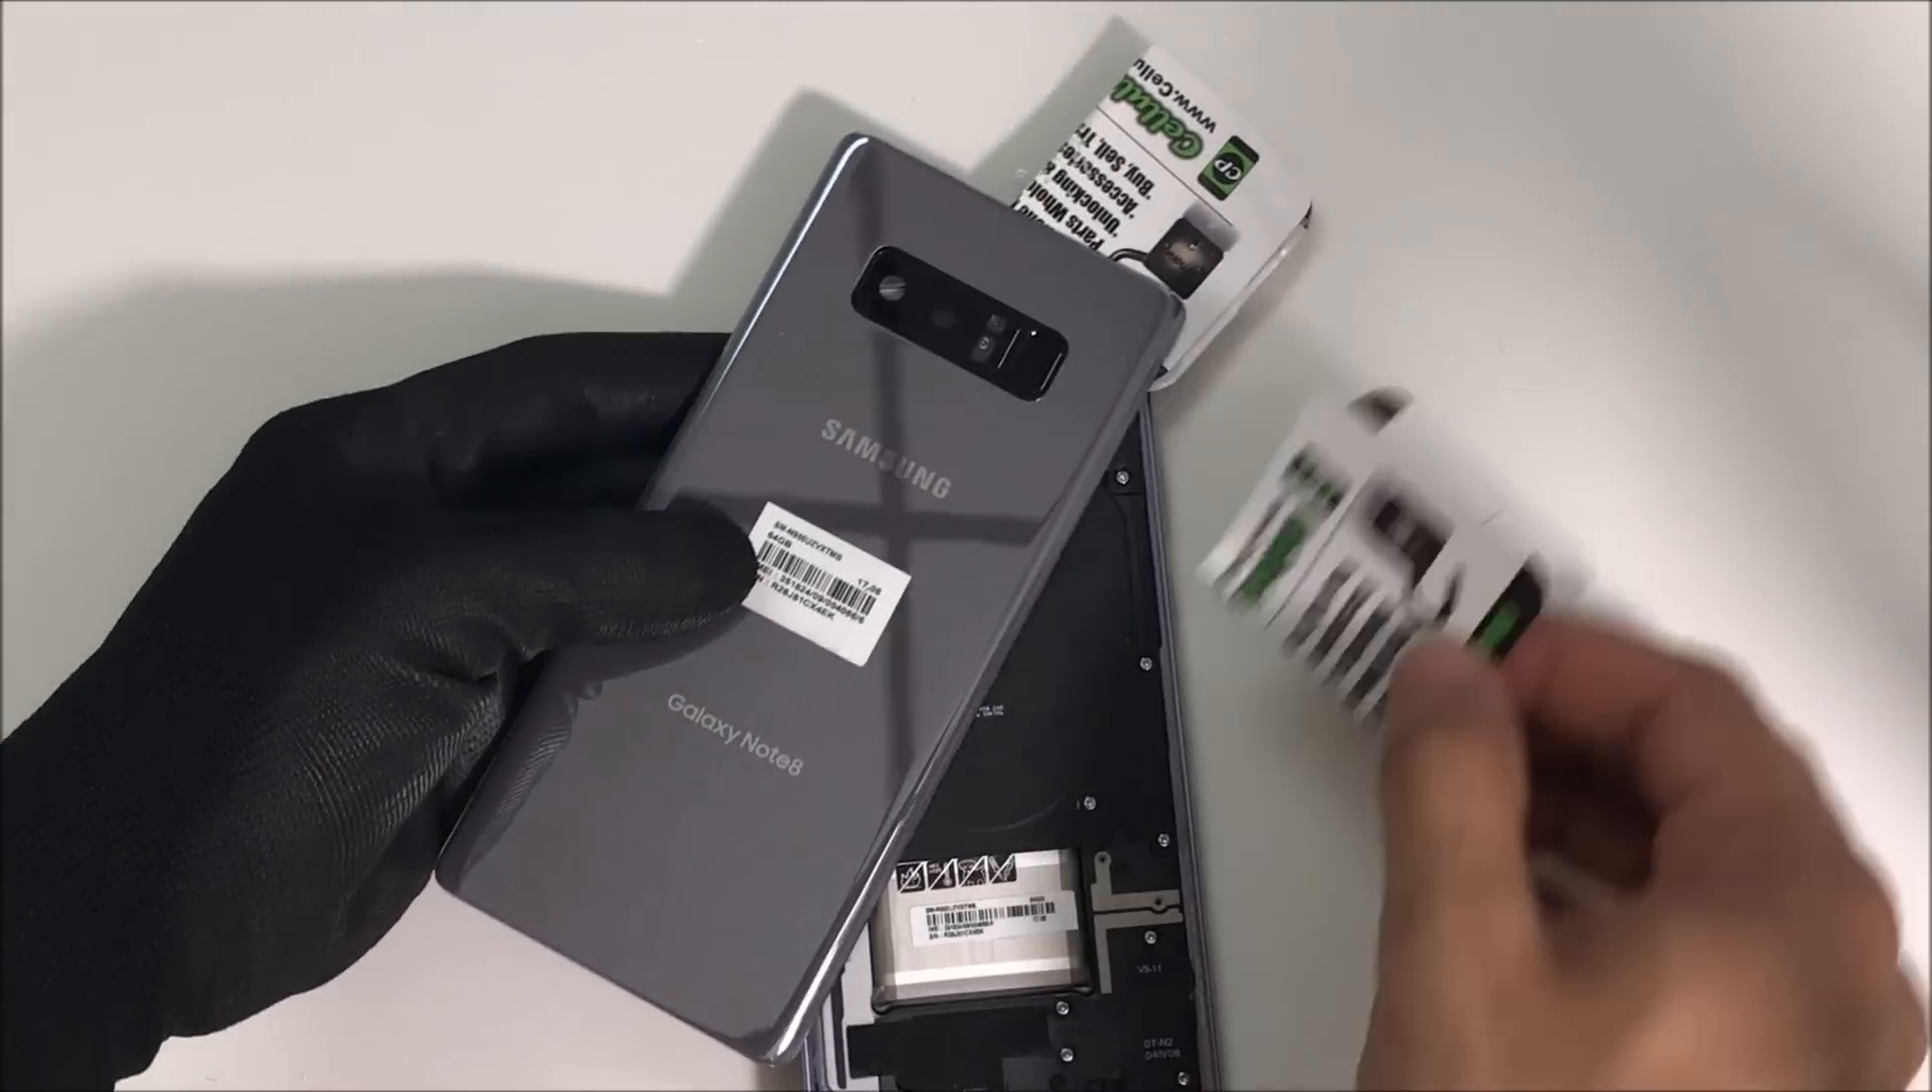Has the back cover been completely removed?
Yes.